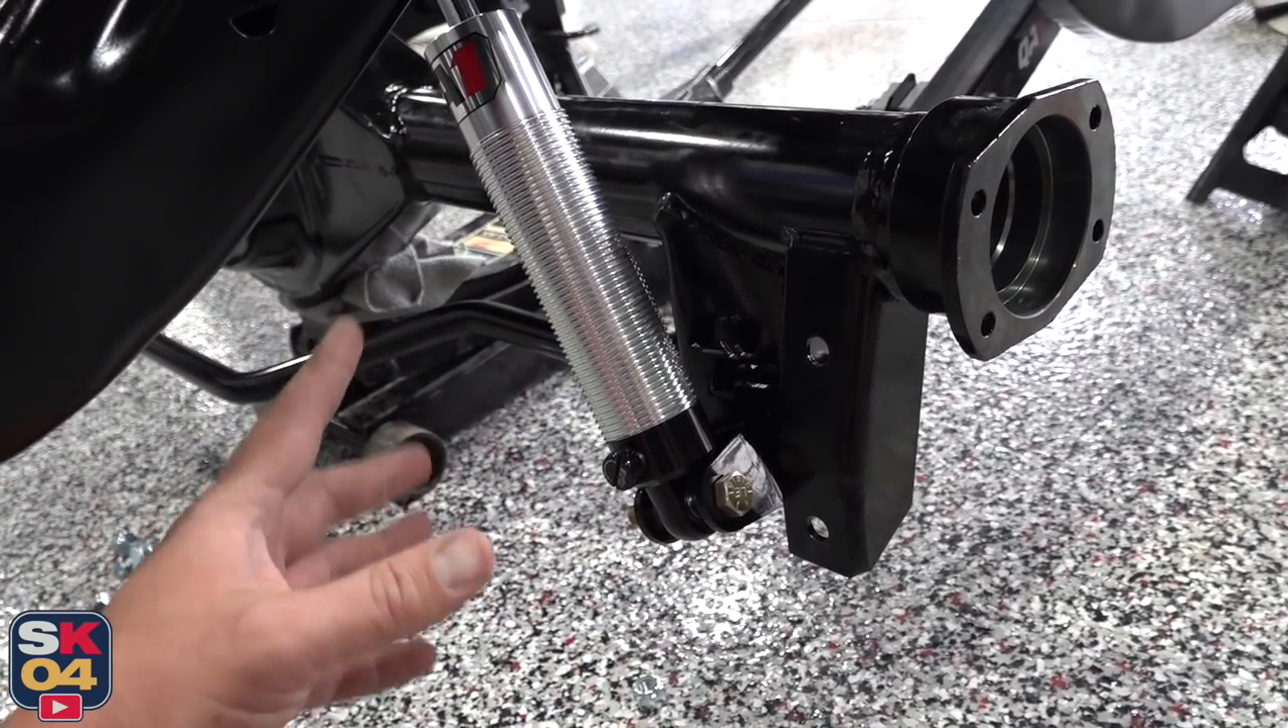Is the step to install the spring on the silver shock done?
No.